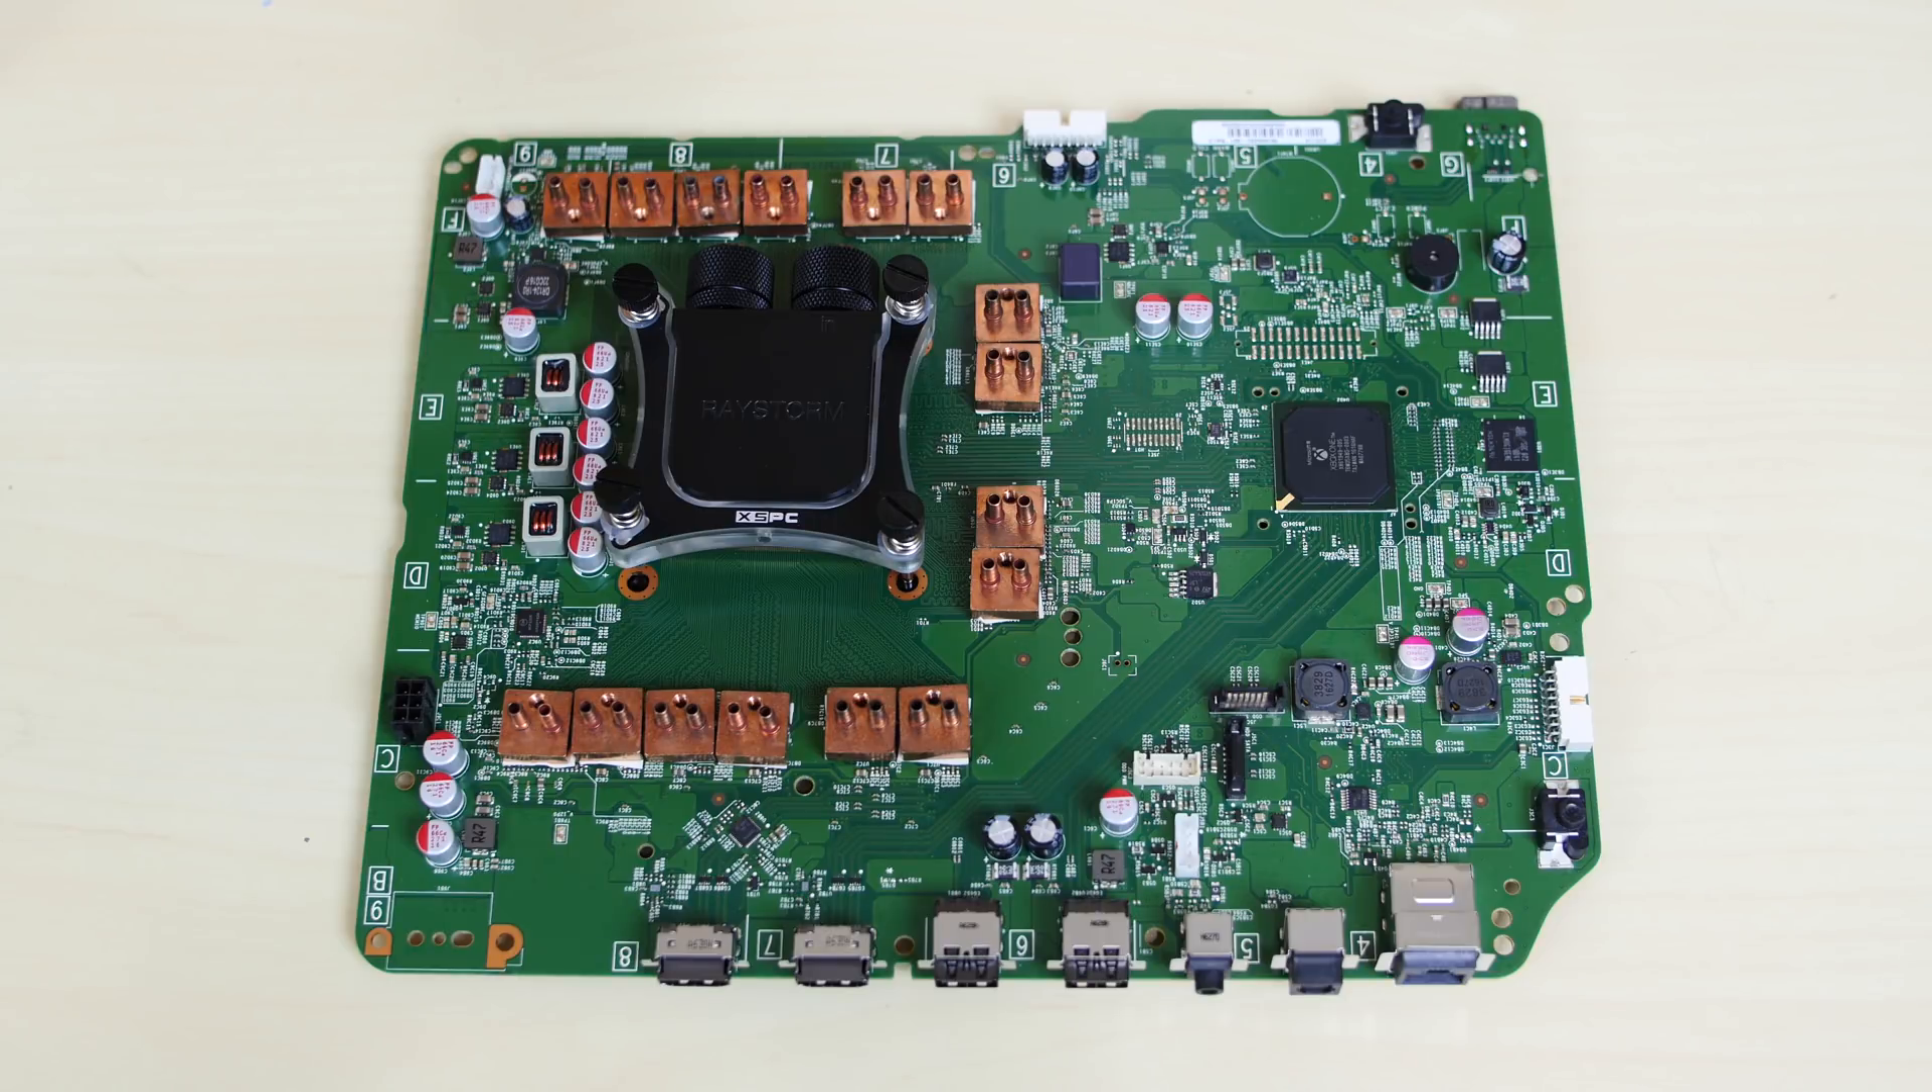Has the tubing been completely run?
No.